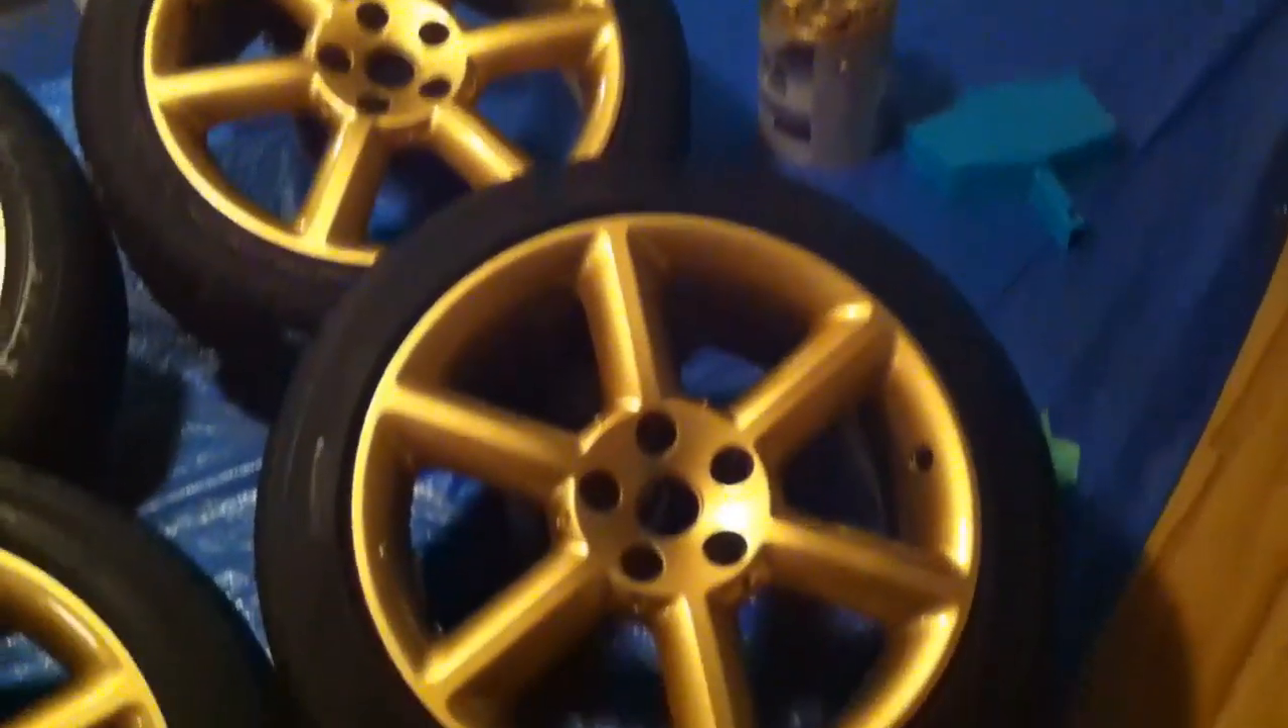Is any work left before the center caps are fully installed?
Yes.